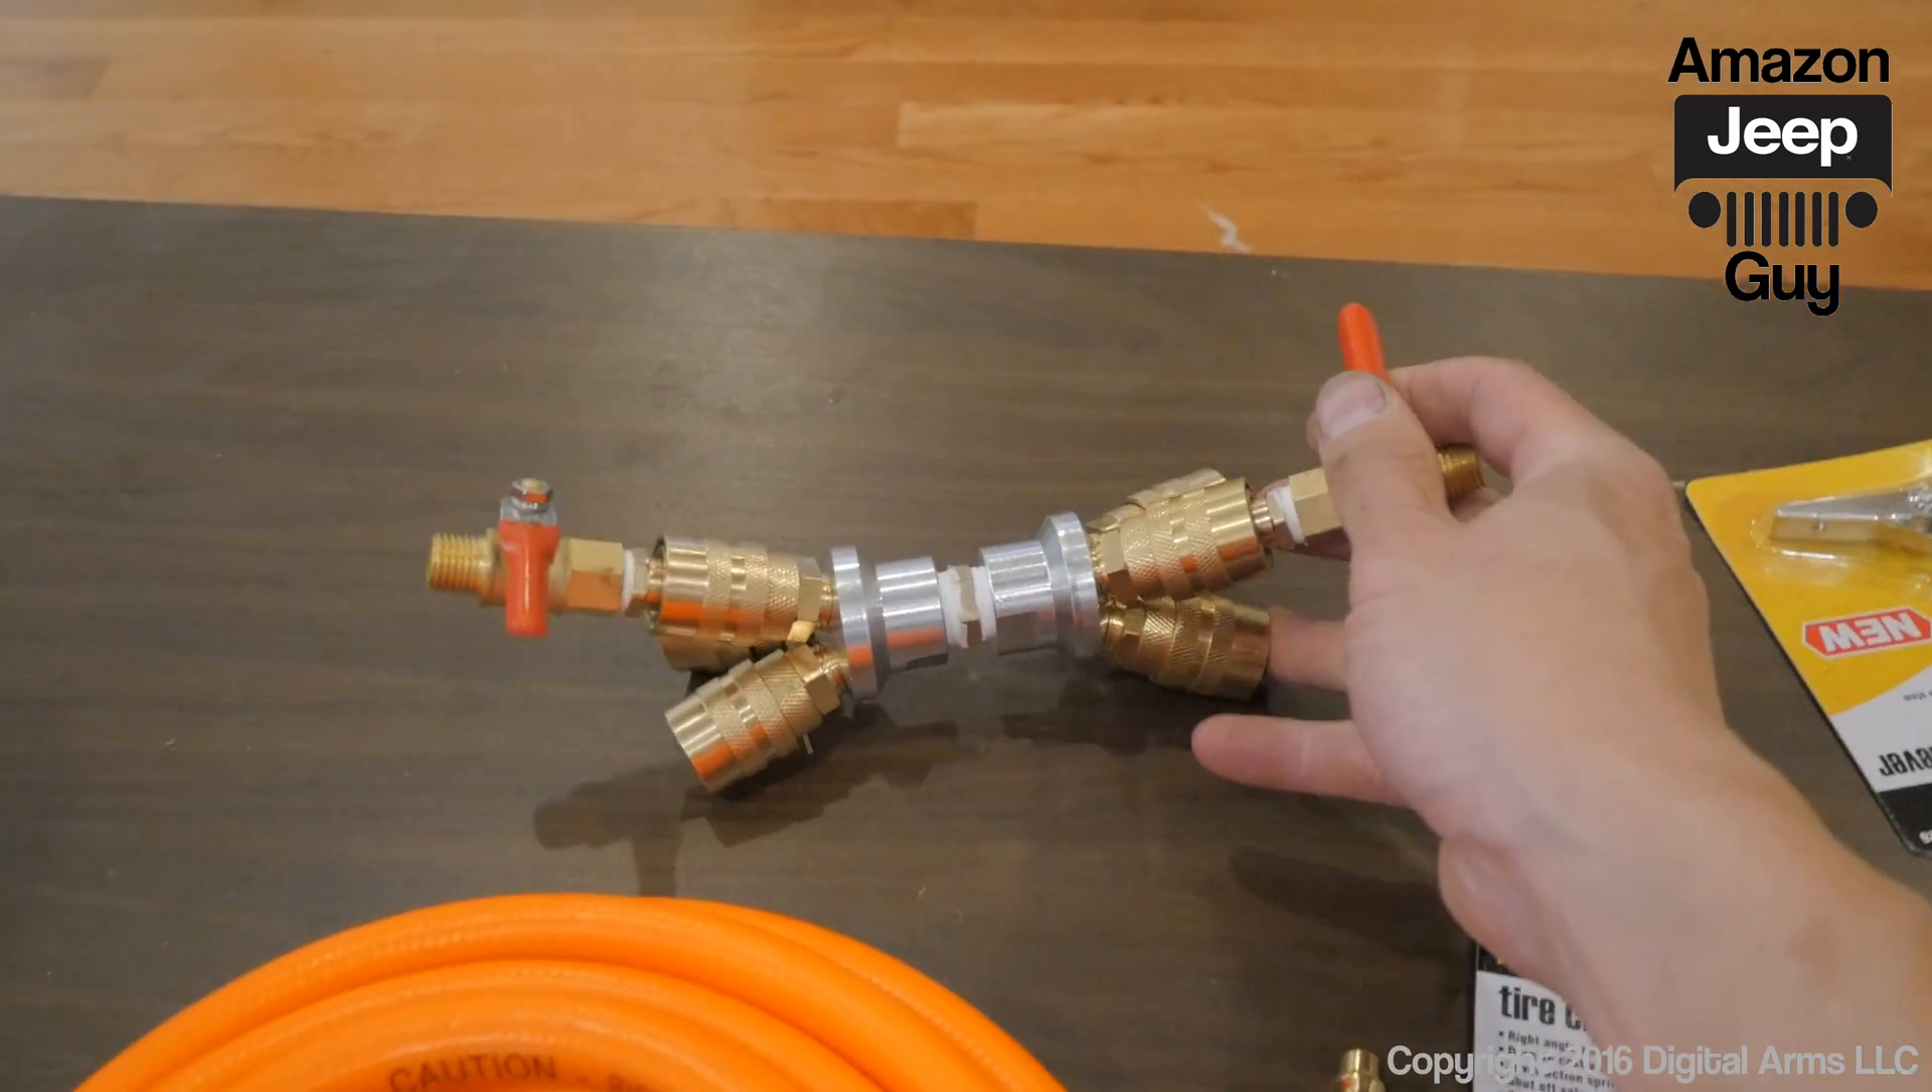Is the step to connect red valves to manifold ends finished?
Yes.